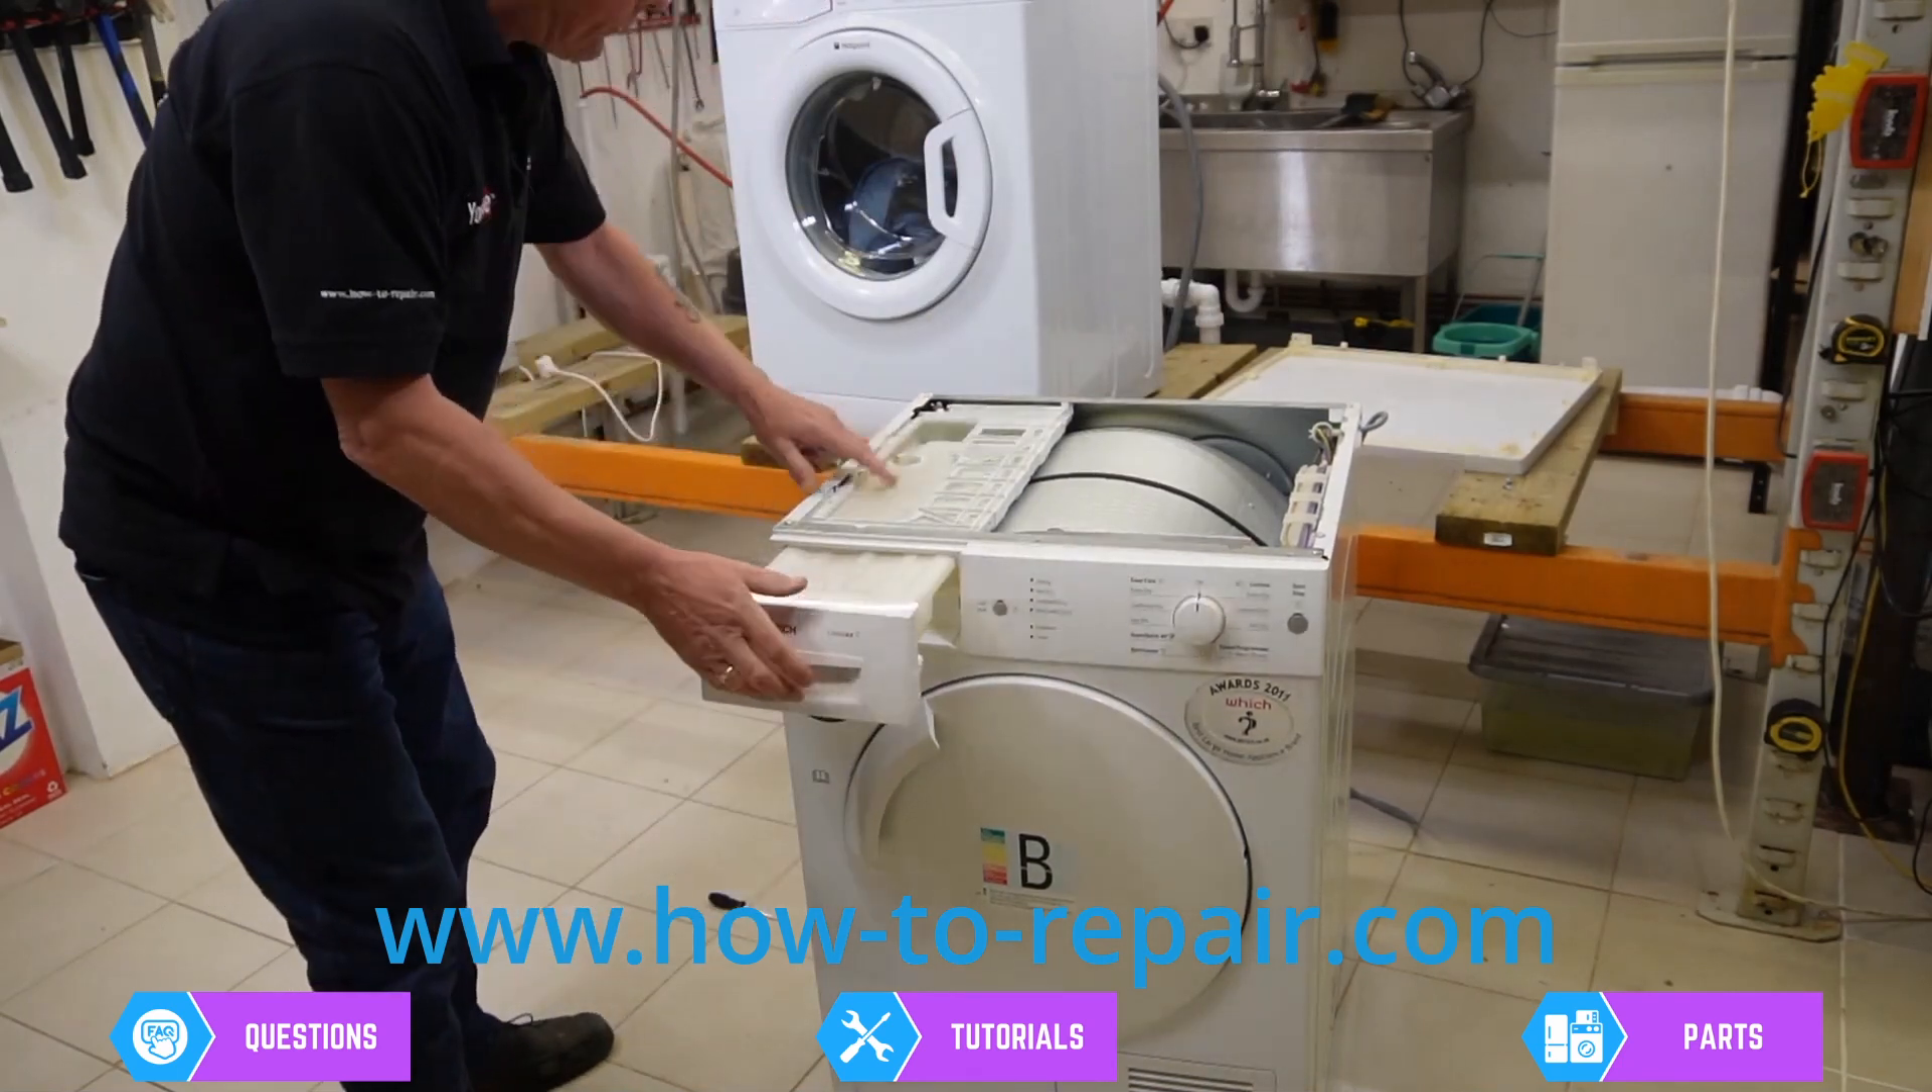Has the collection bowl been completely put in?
No.